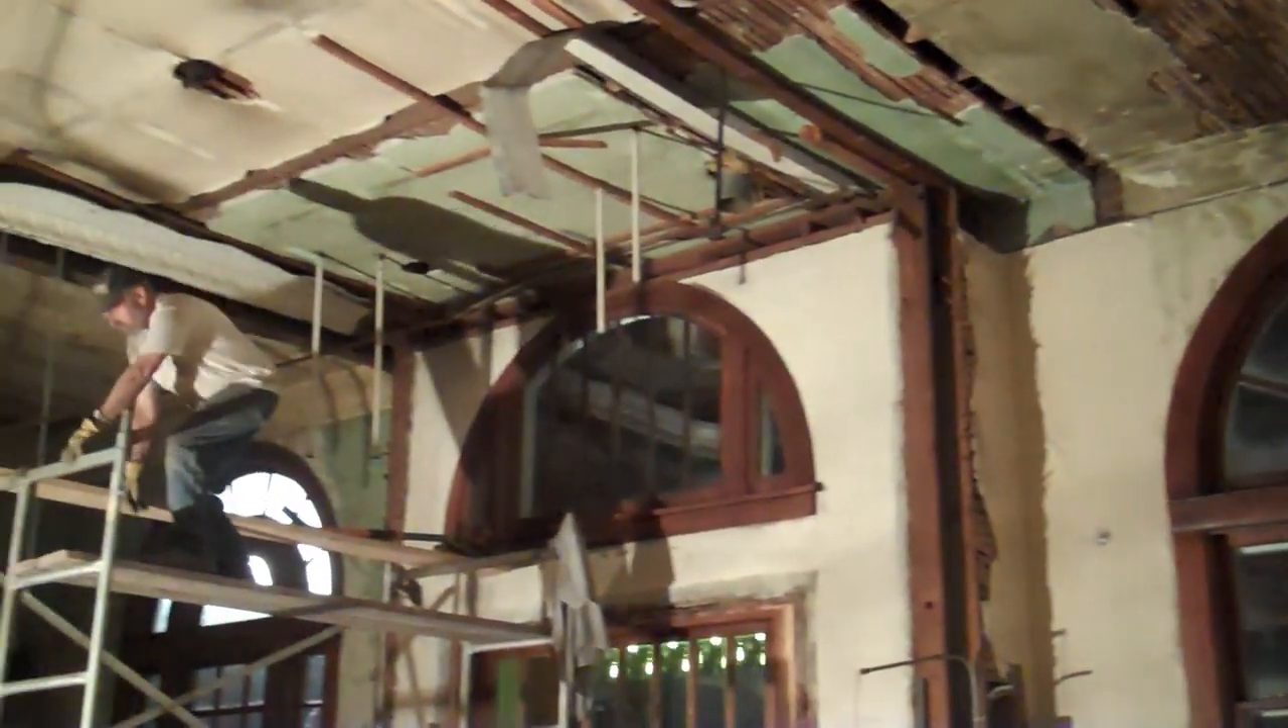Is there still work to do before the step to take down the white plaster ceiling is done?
Yes.